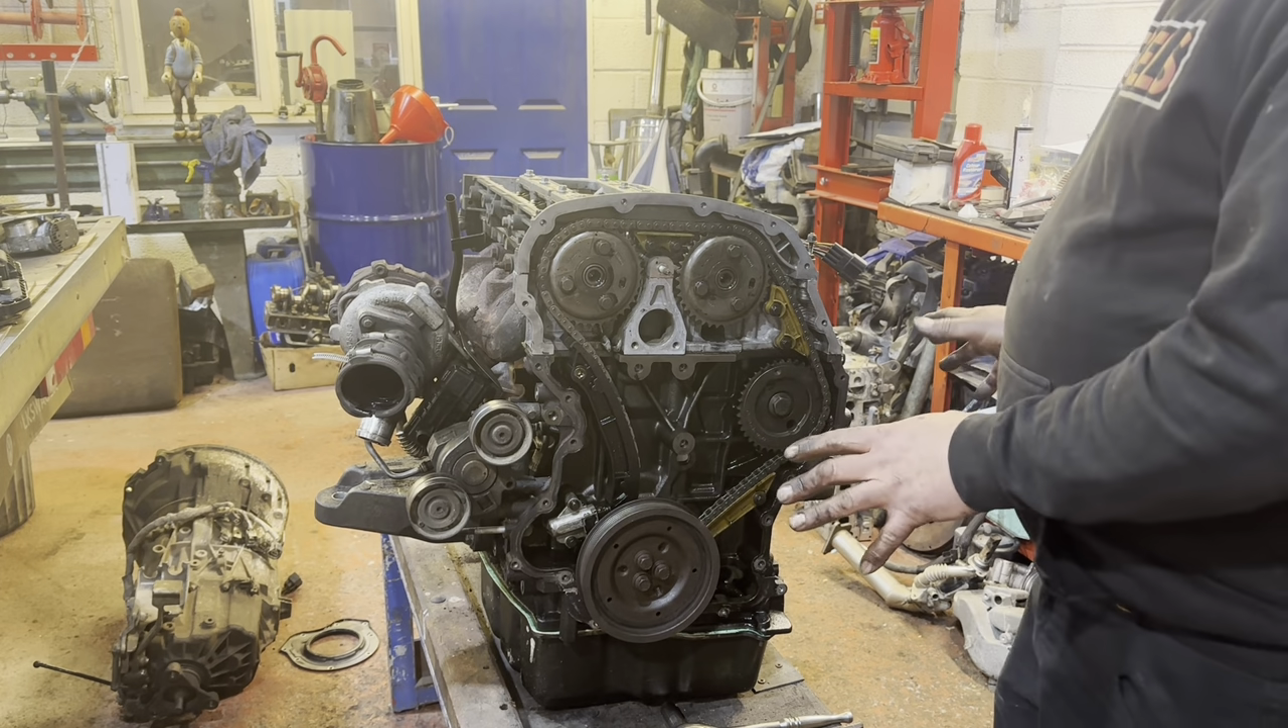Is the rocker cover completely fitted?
No.